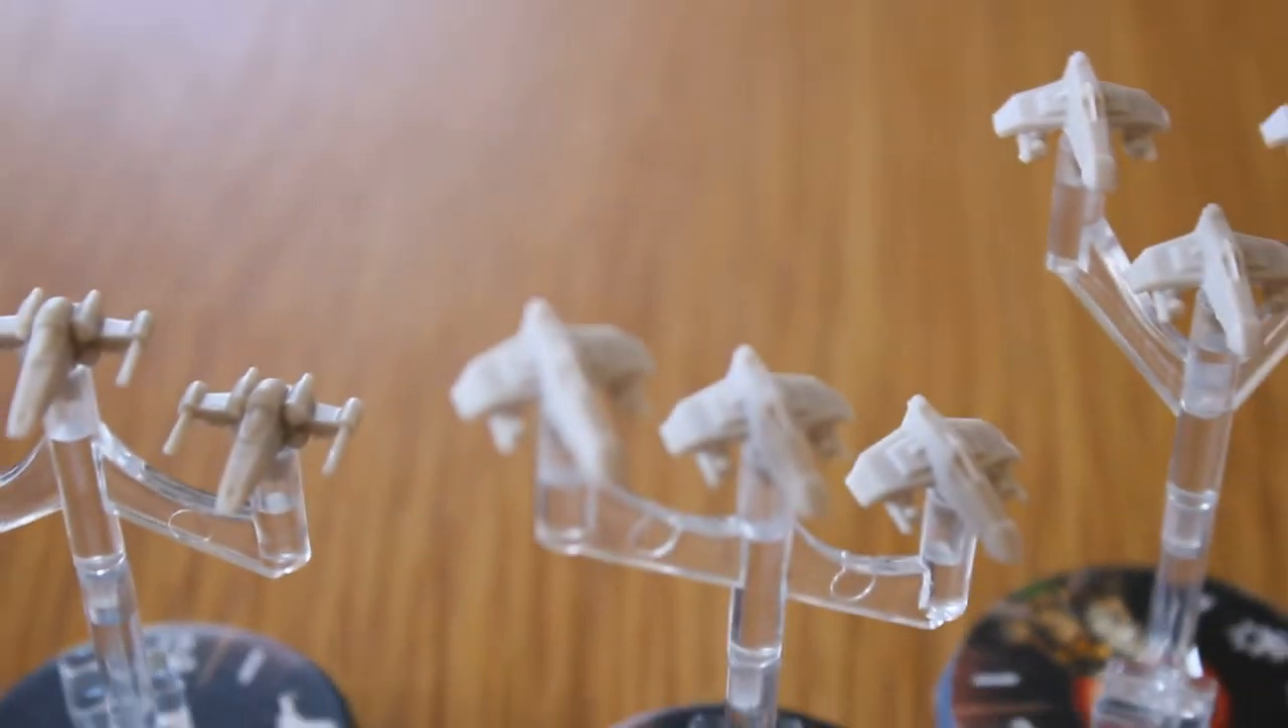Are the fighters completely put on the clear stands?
Yes.